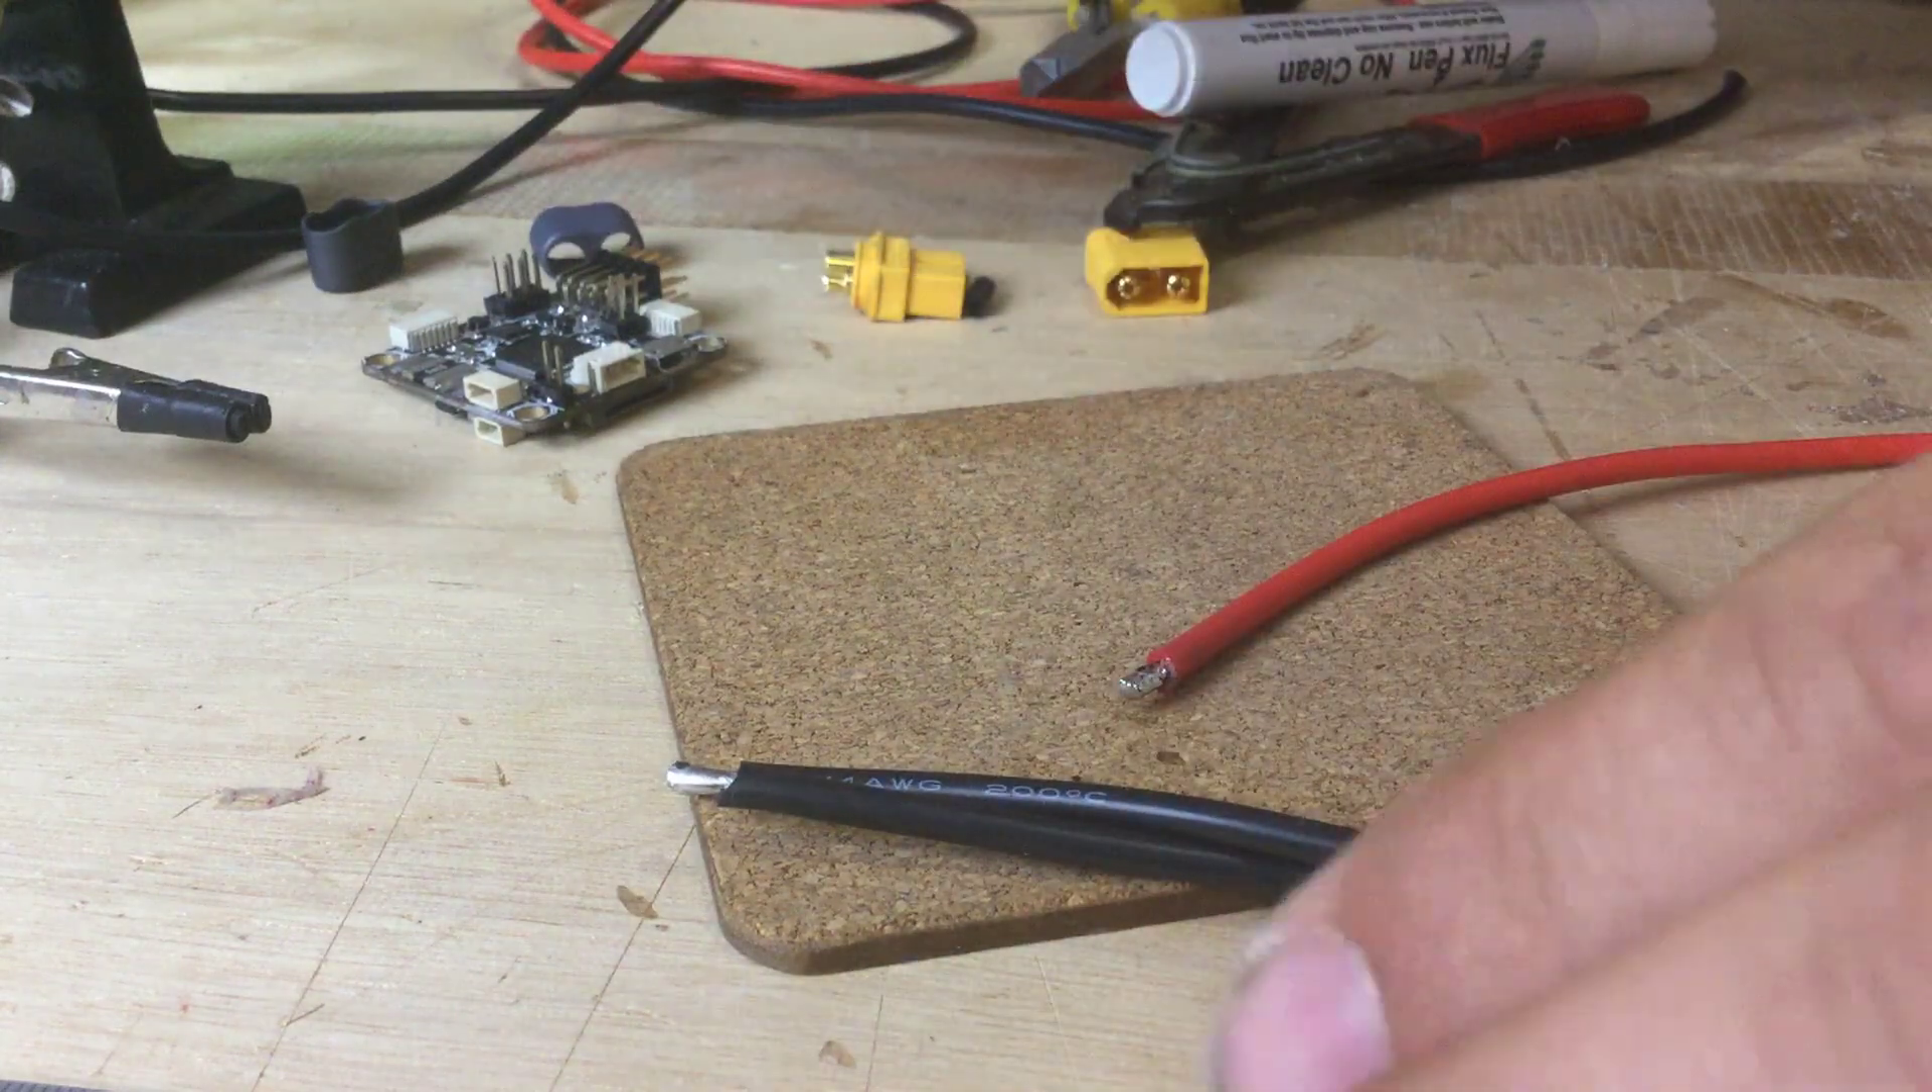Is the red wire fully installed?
No.